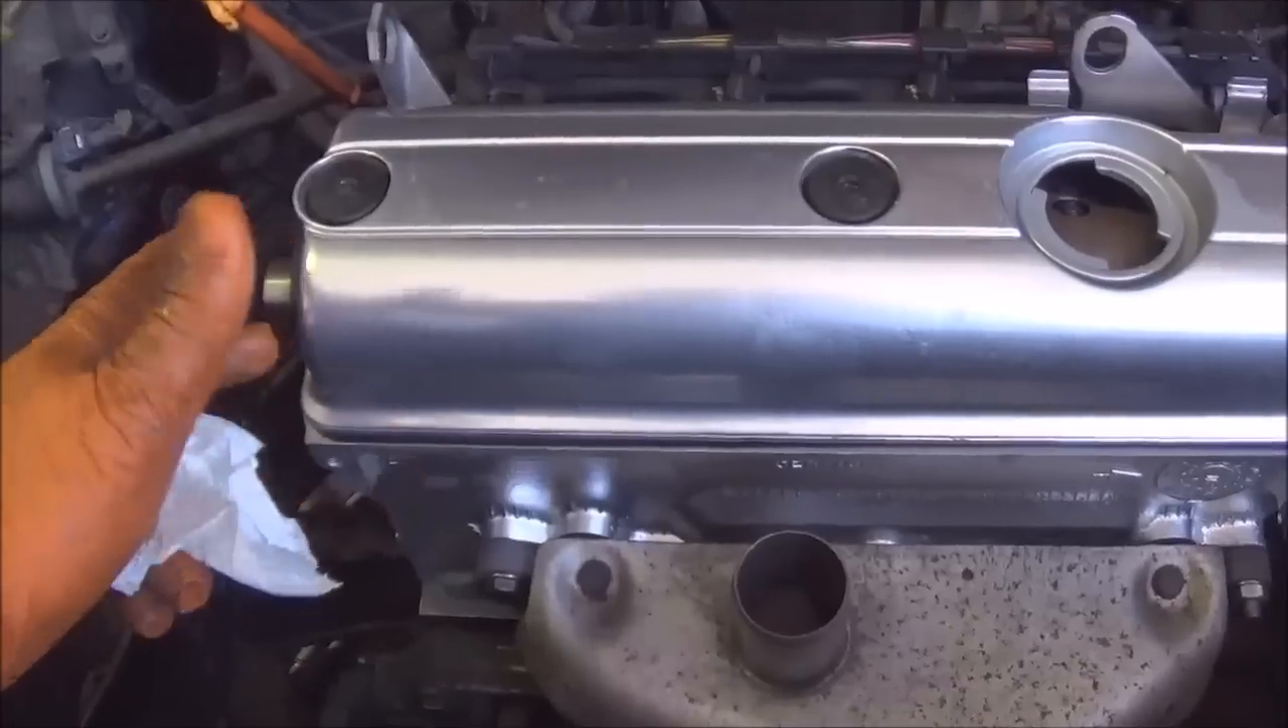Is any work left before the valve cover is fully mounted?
No.